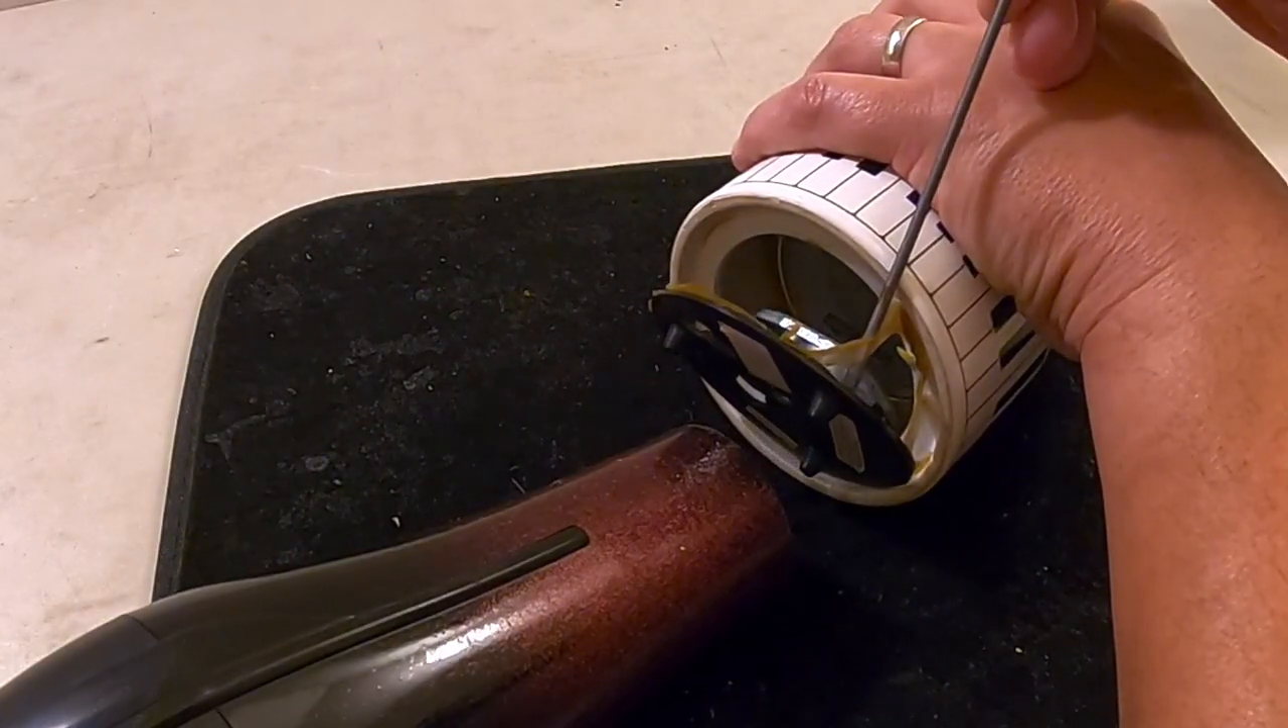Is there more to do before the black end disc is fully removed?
Yes.